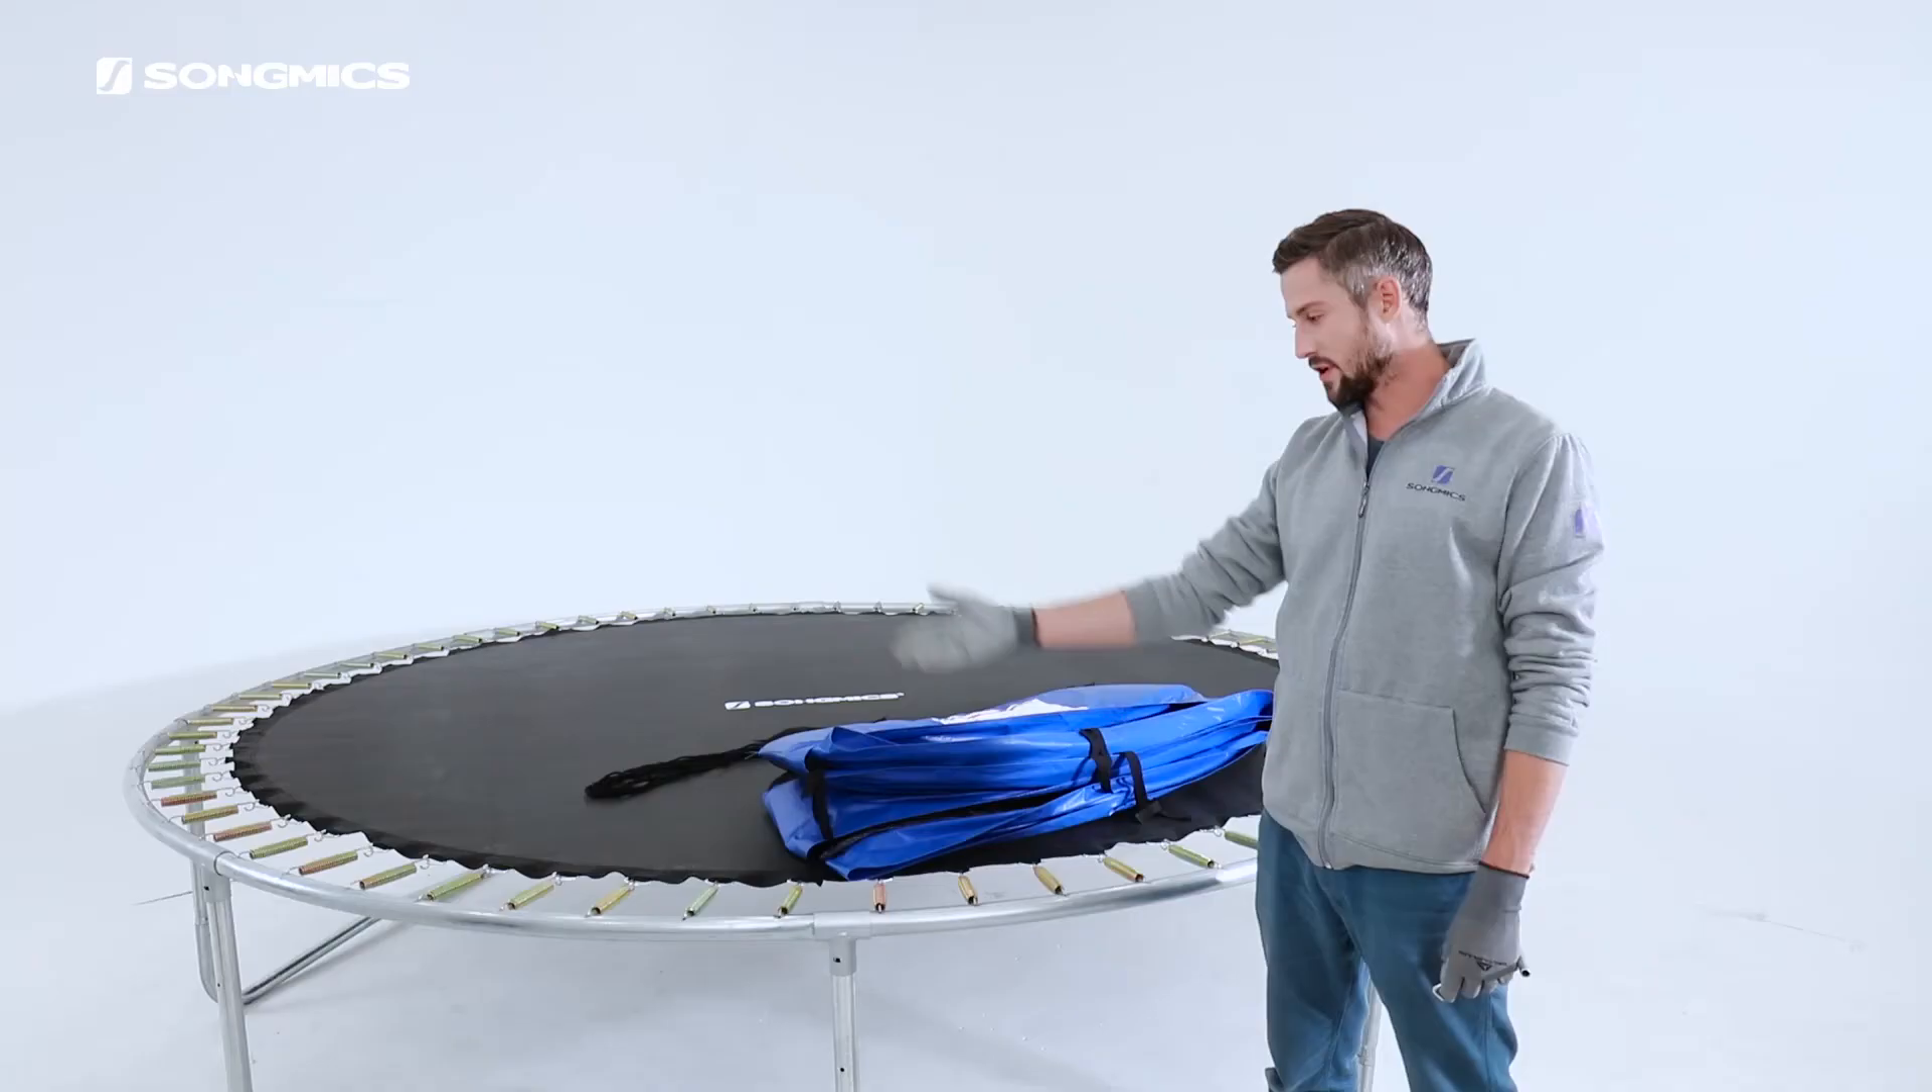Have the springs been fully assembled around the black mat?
Yes.